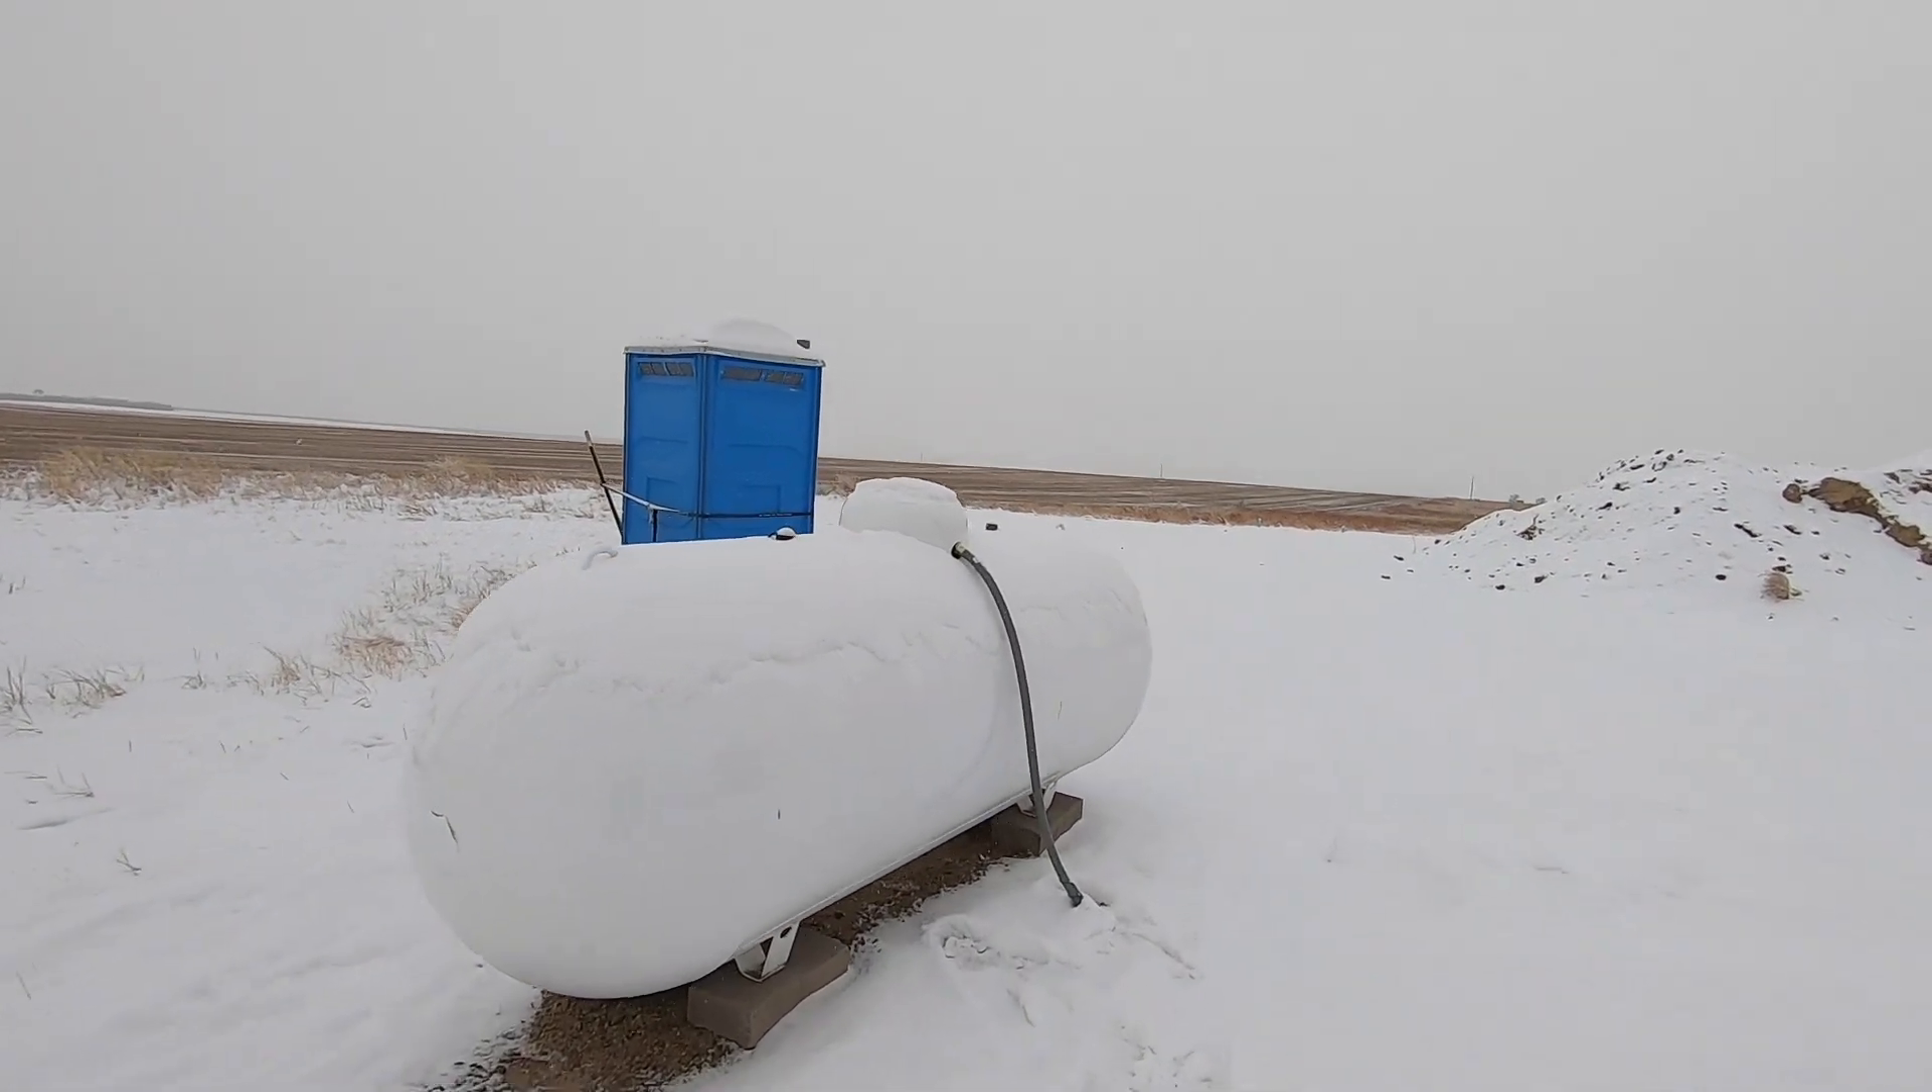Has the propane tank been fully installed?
Yes.